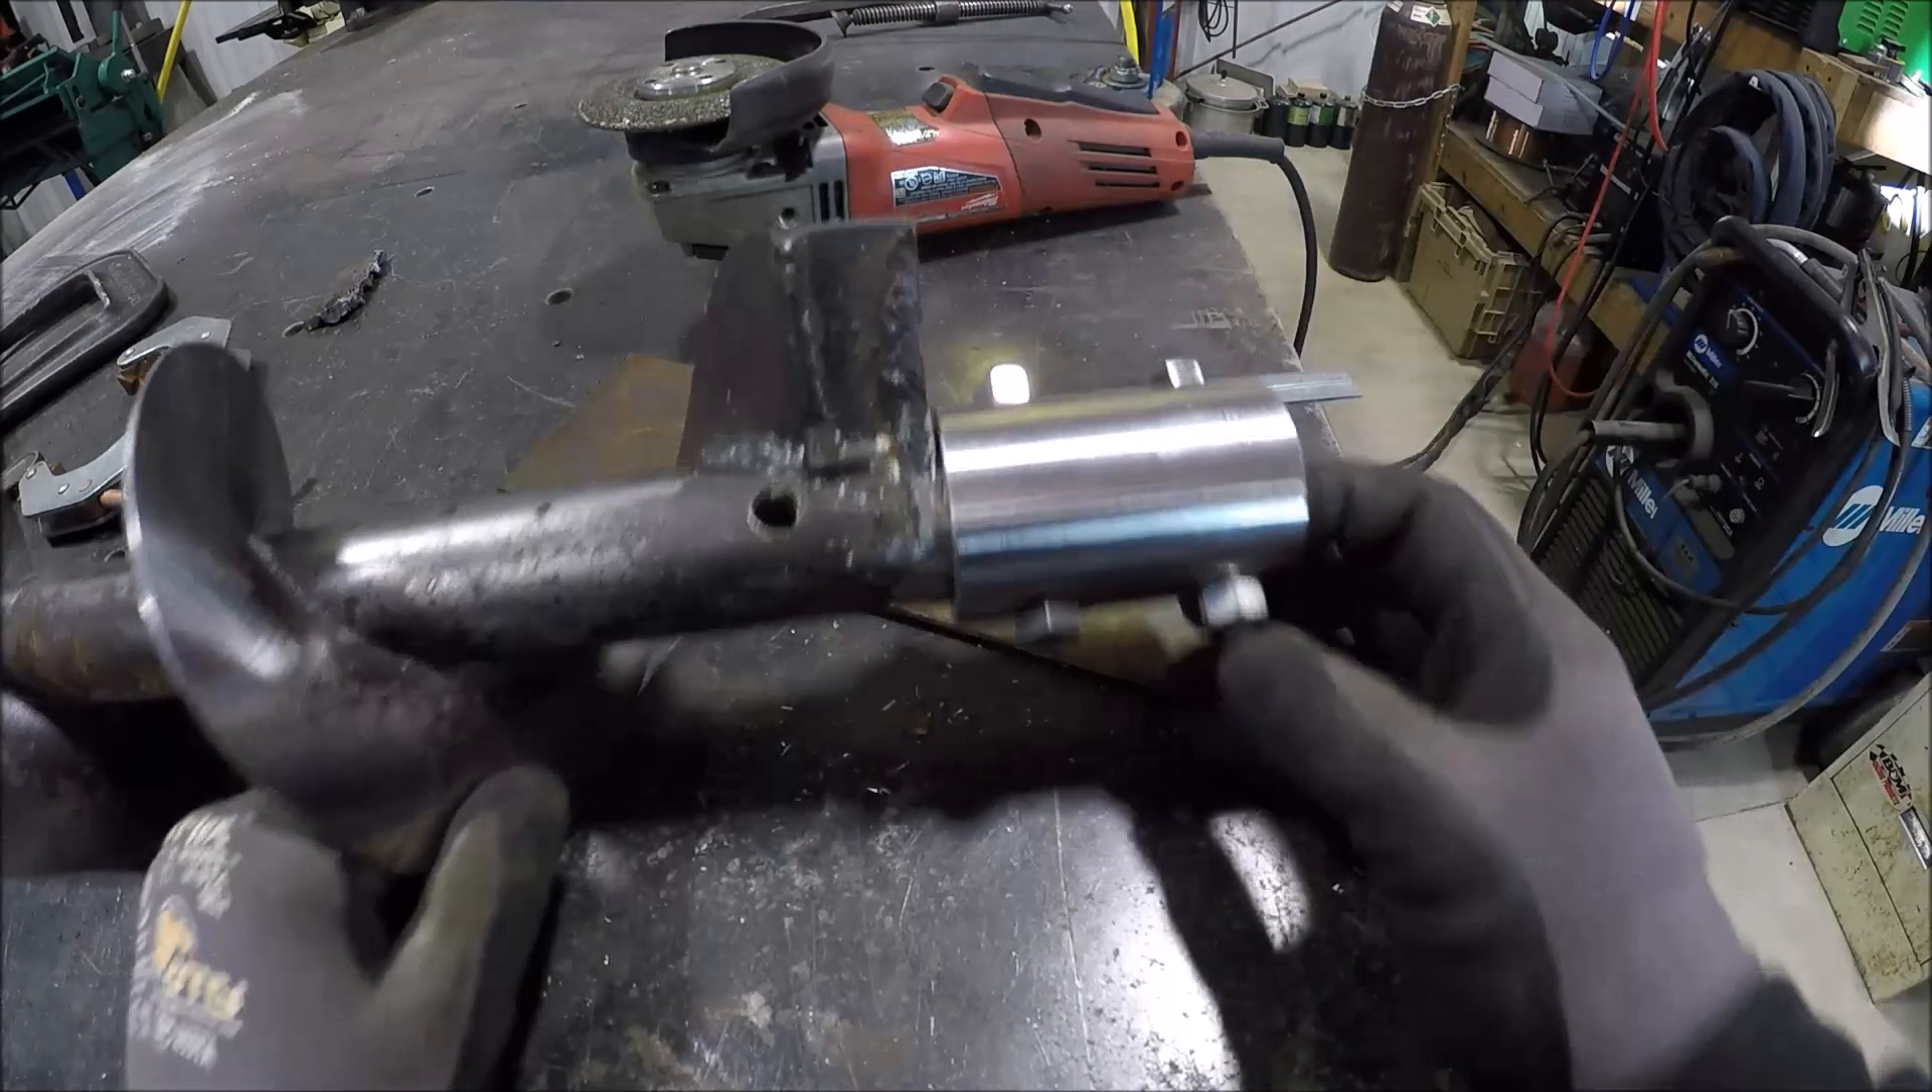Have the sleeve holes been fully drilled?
Yes.